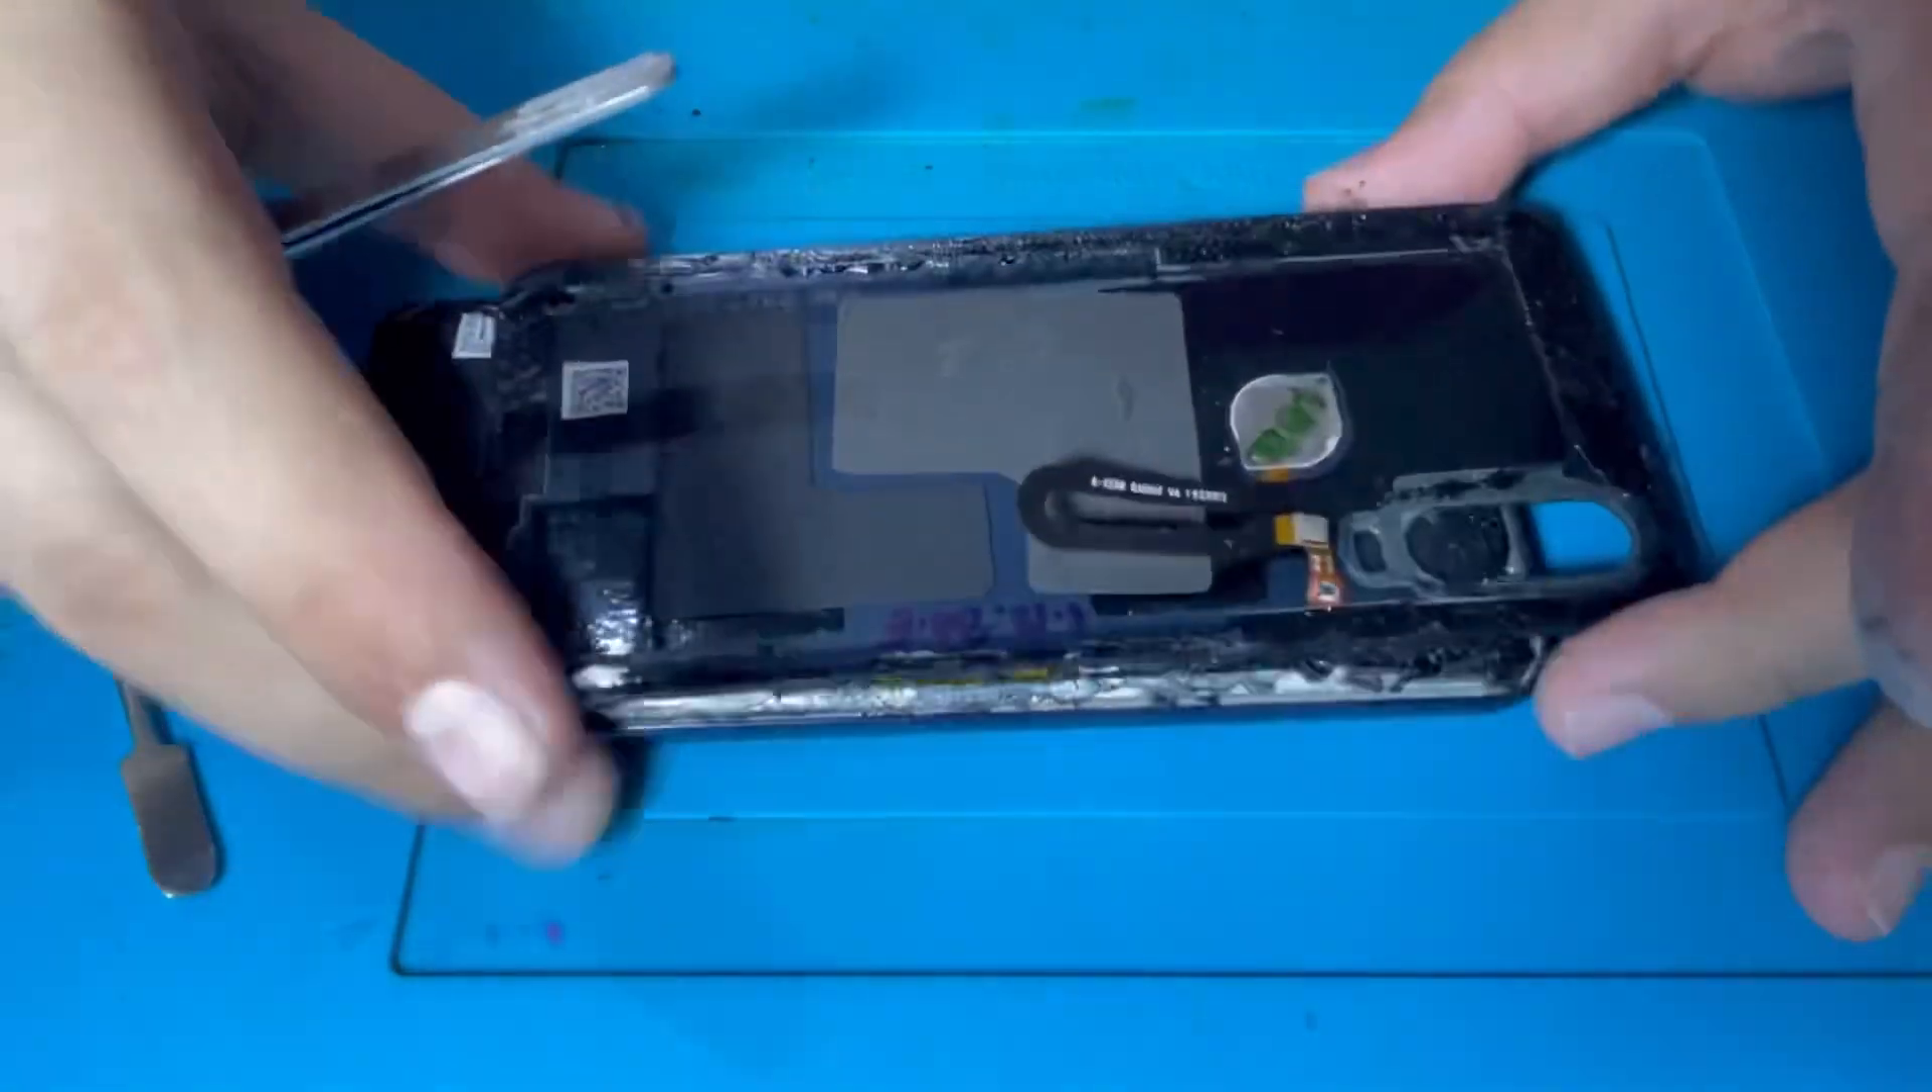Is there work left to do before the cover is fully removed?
No.